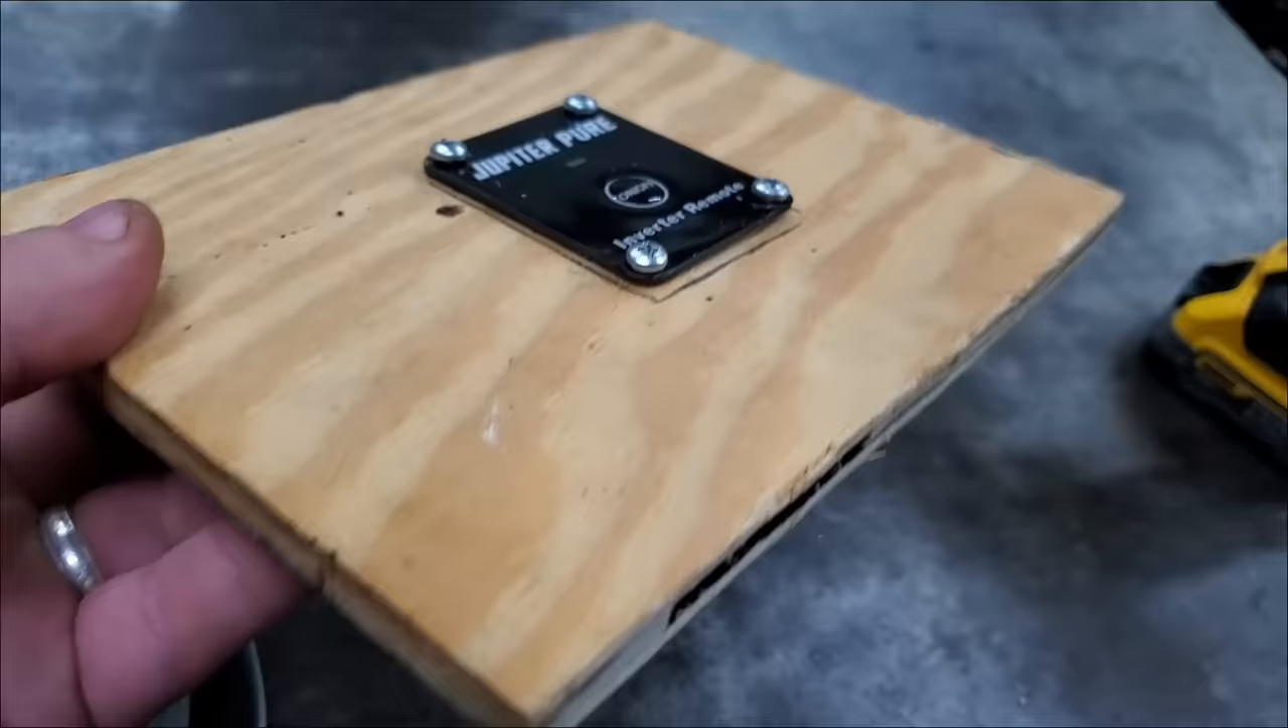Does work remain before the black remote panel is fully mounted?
No.